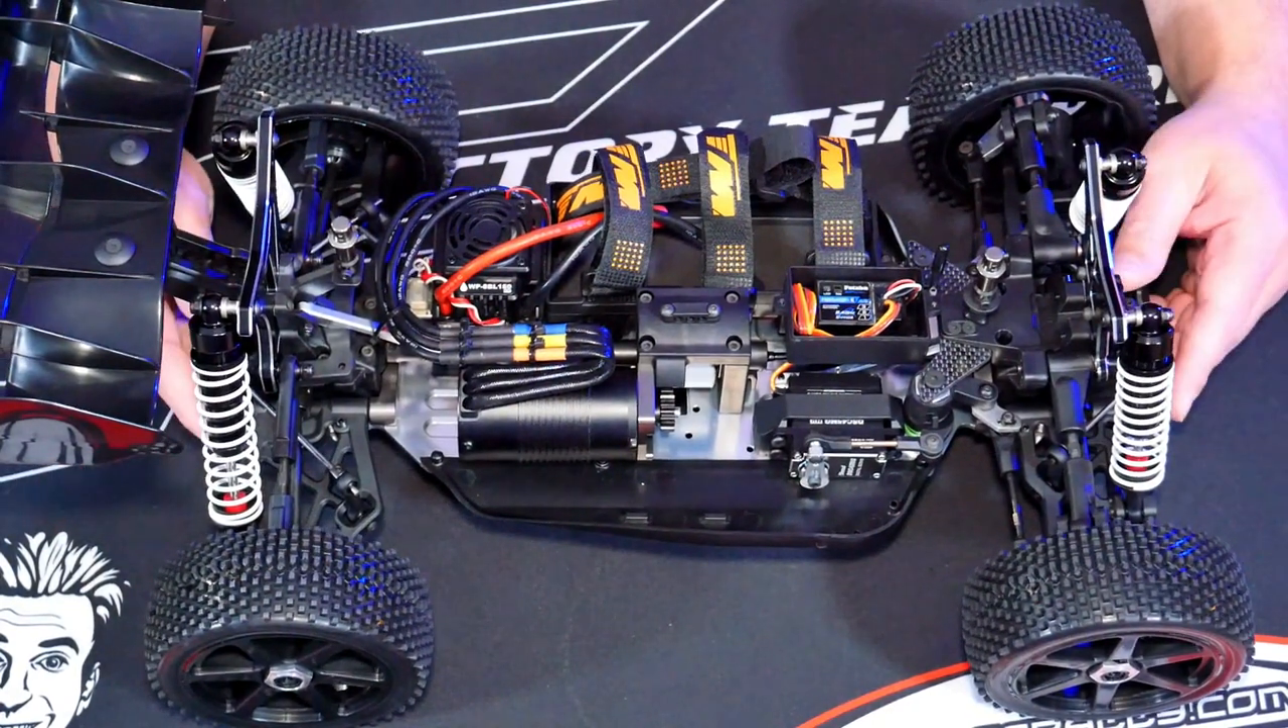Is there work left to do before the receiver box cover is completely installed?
Yes.